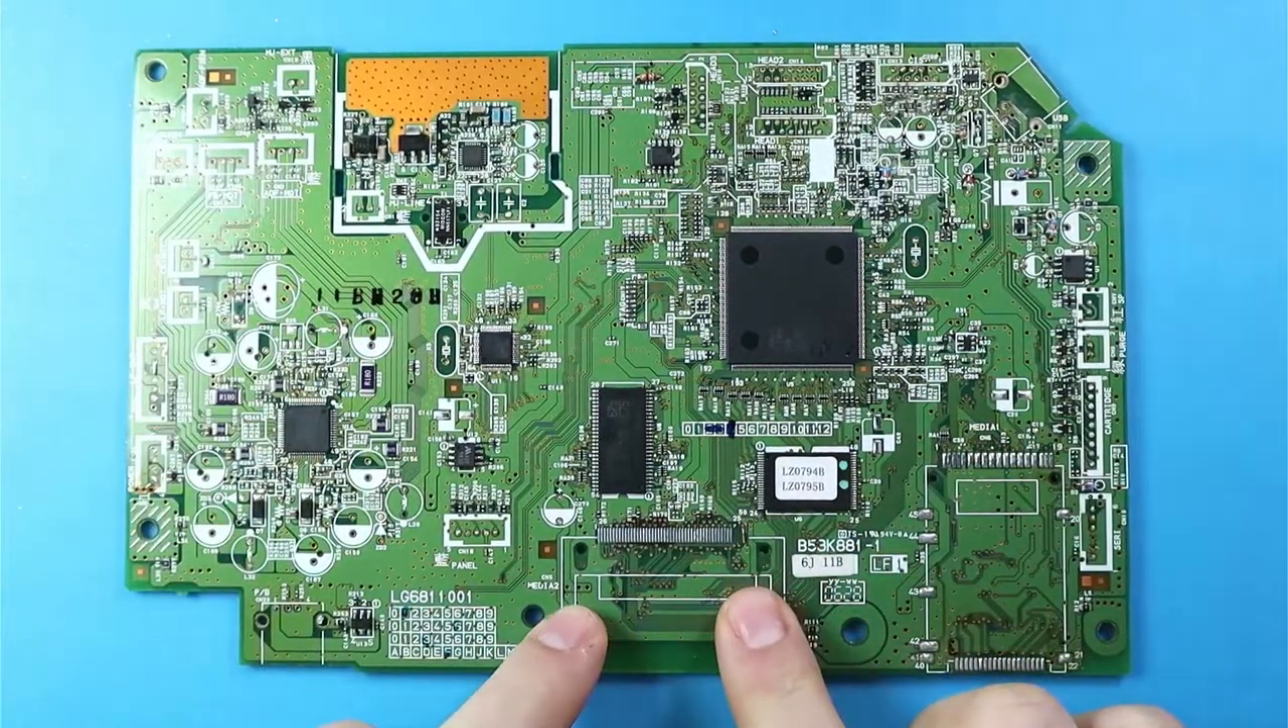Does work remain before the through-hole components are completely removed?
No.